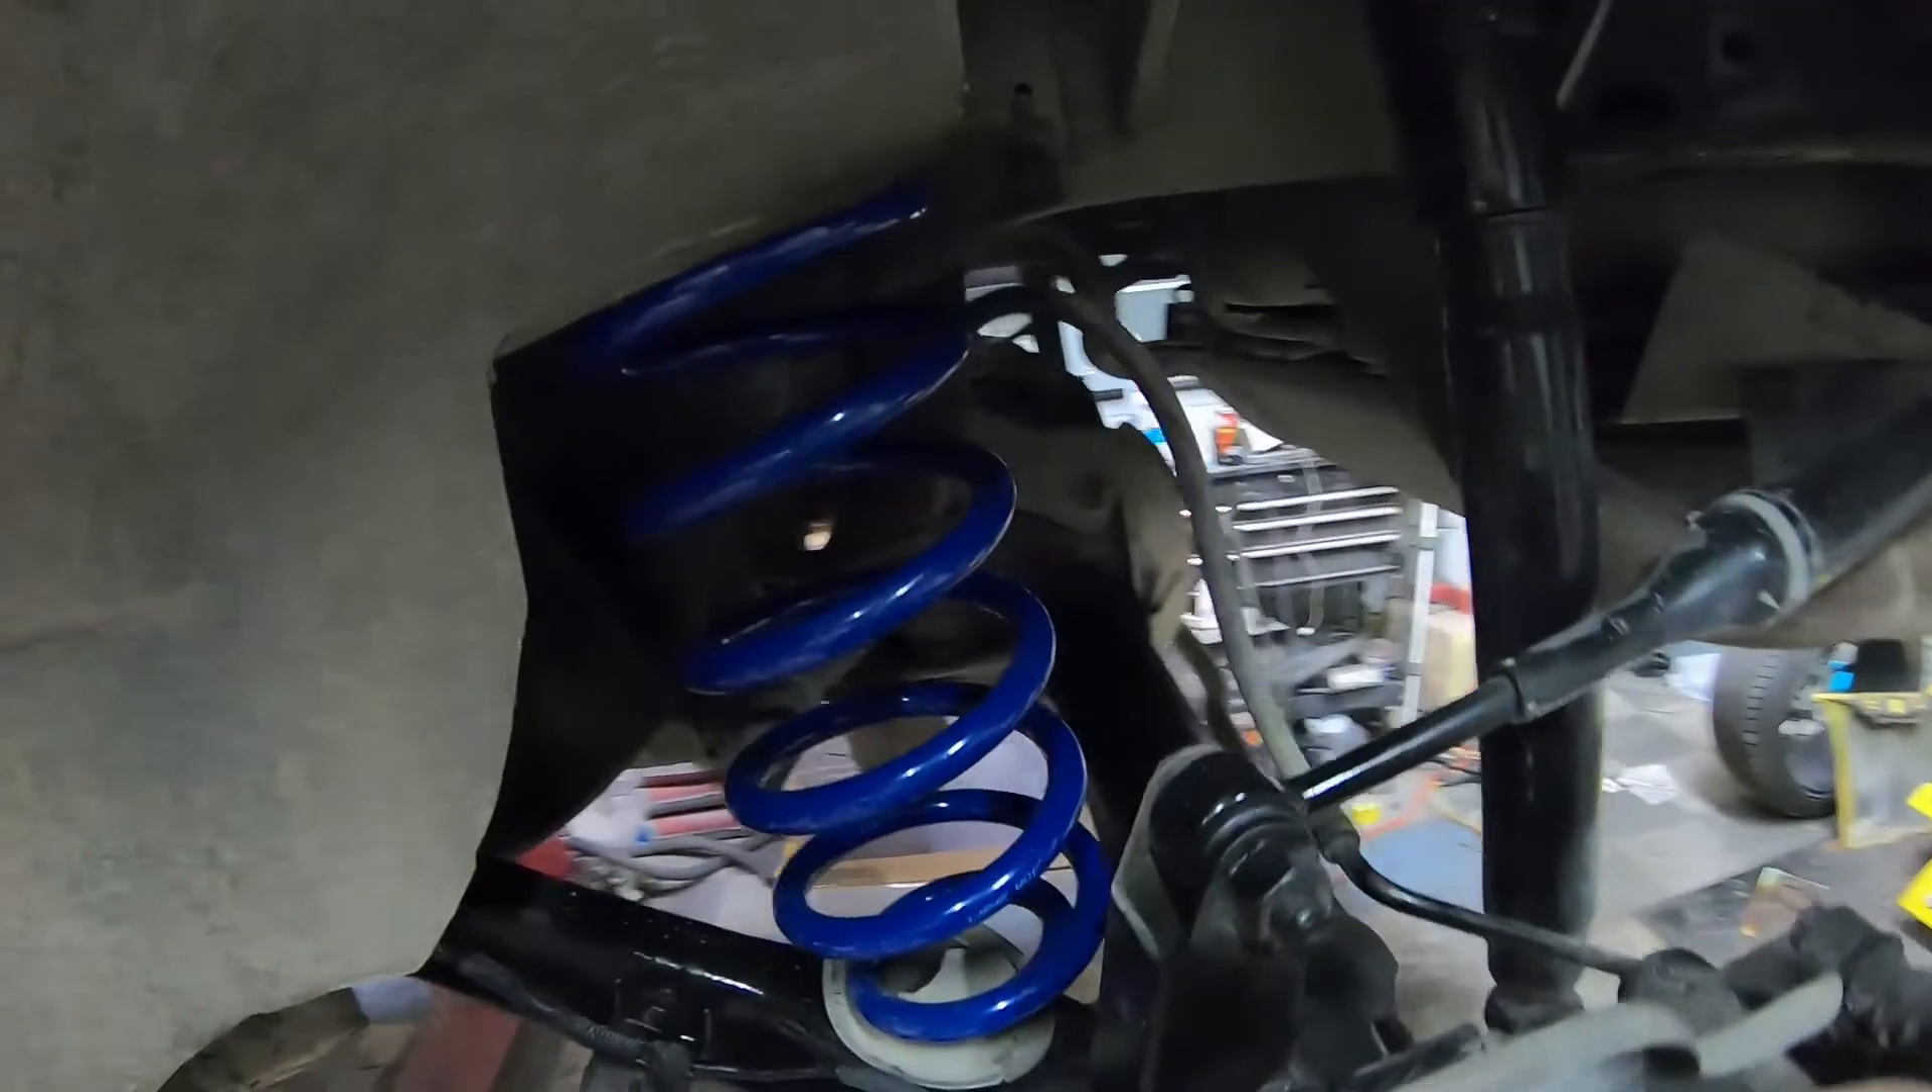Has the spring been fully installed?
Yes.